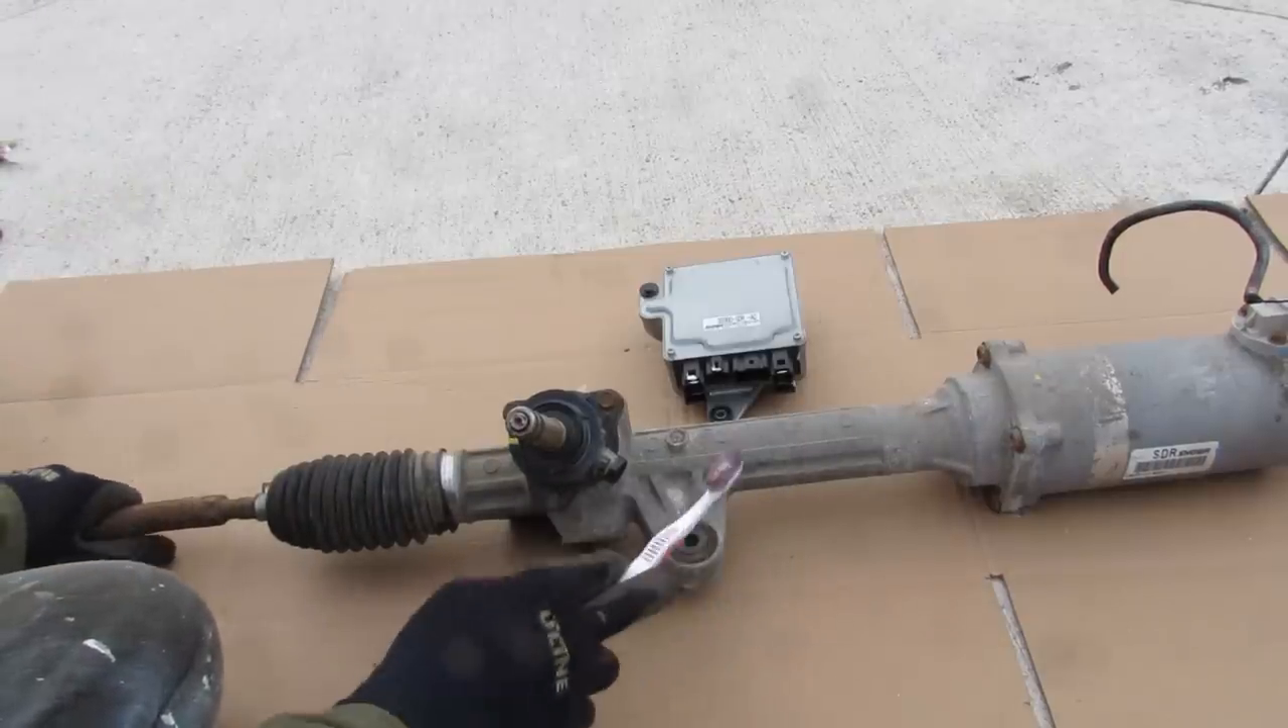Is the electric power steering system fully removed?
Yes.